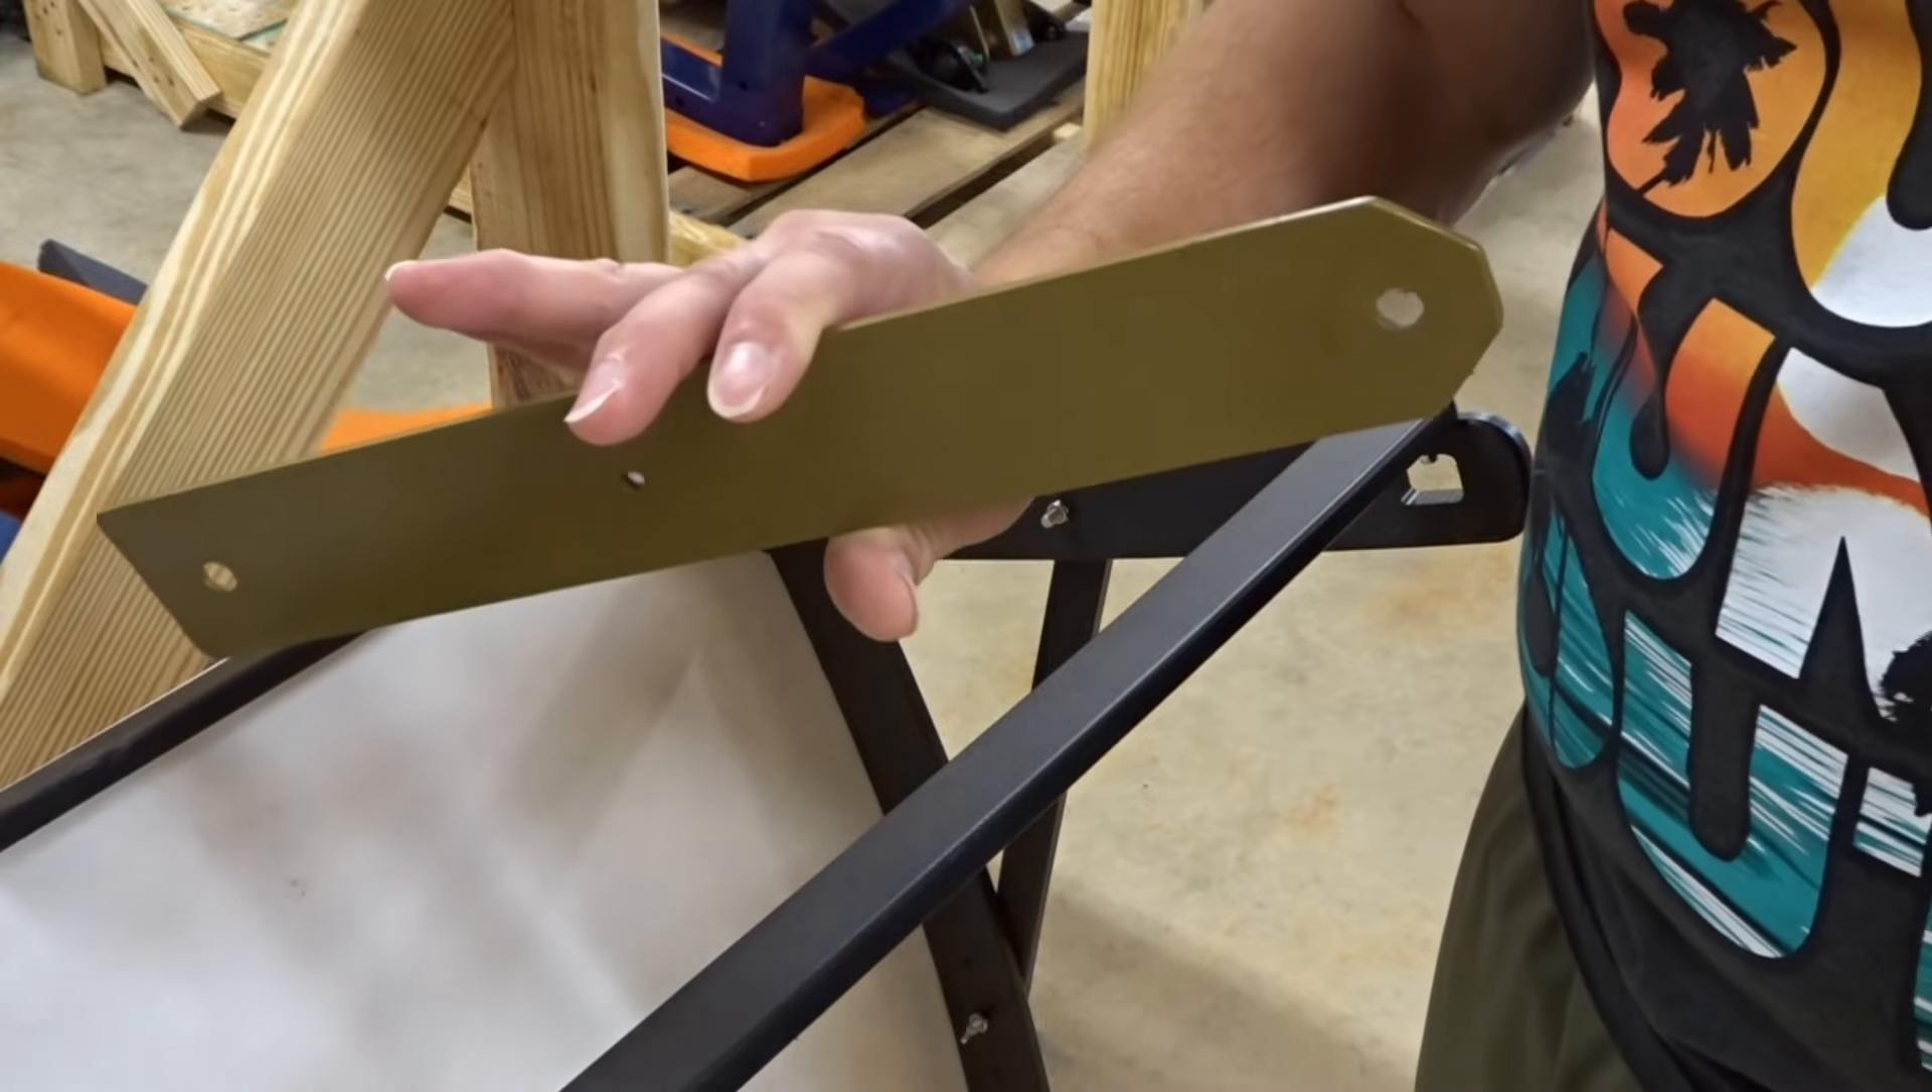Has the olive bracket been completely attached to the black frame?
No.